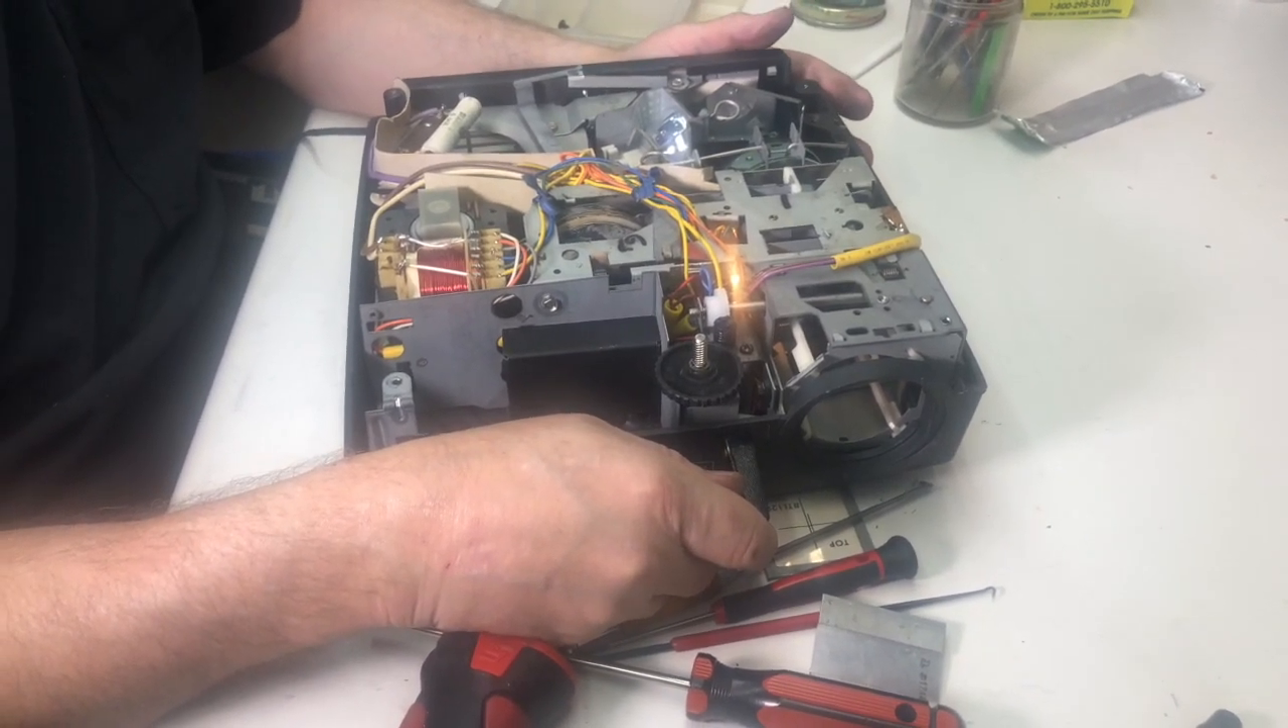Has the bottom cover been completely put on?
No.